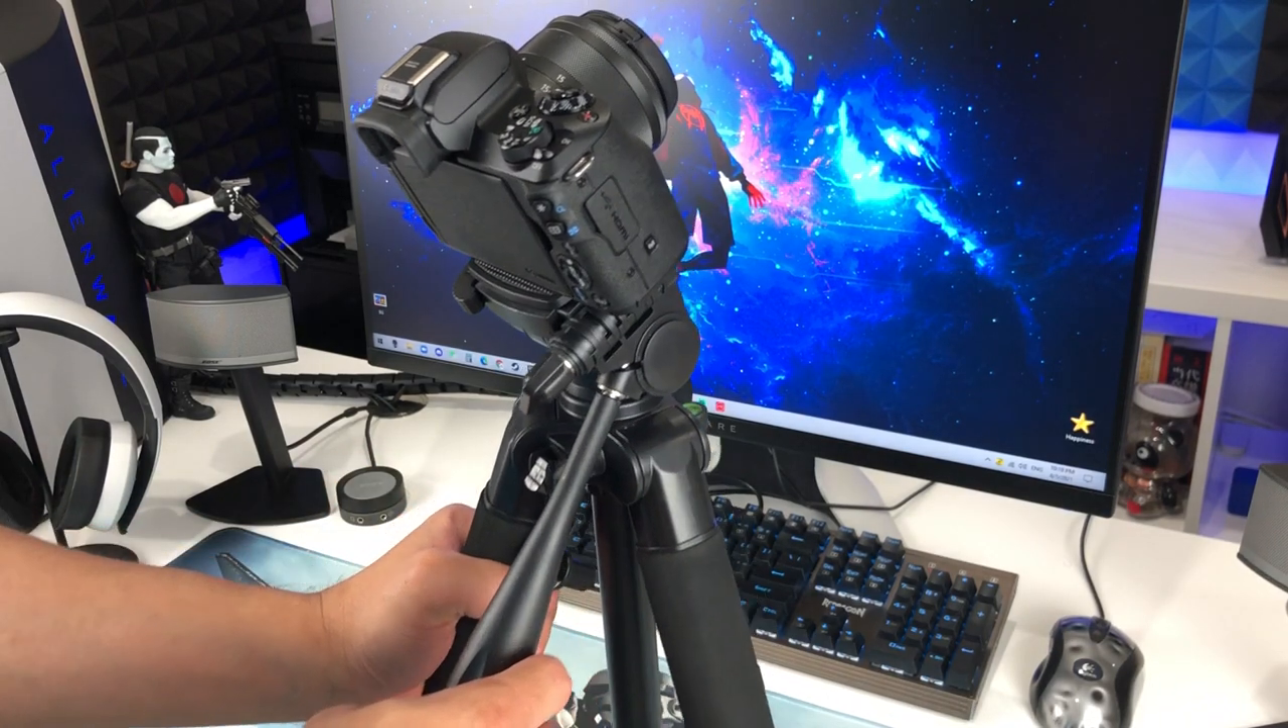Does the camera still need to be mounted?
No.